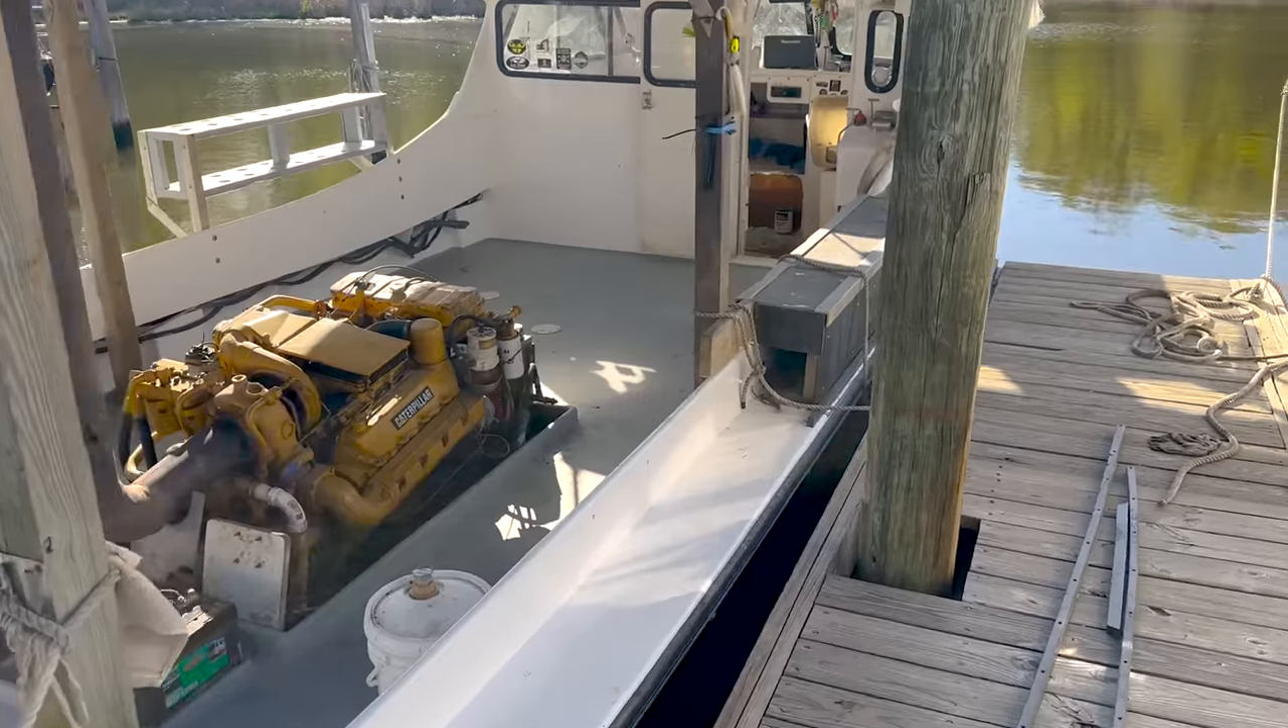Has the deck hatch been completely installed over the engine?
No.